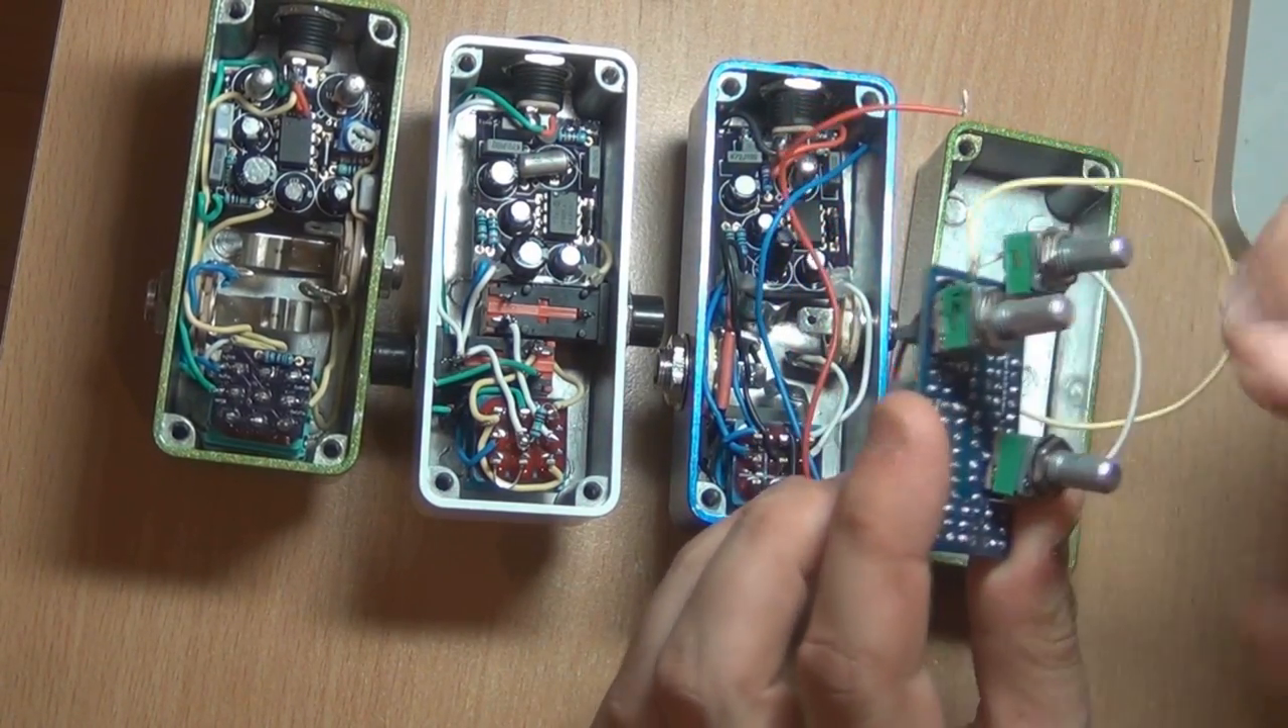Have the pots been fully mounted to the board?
Yes.